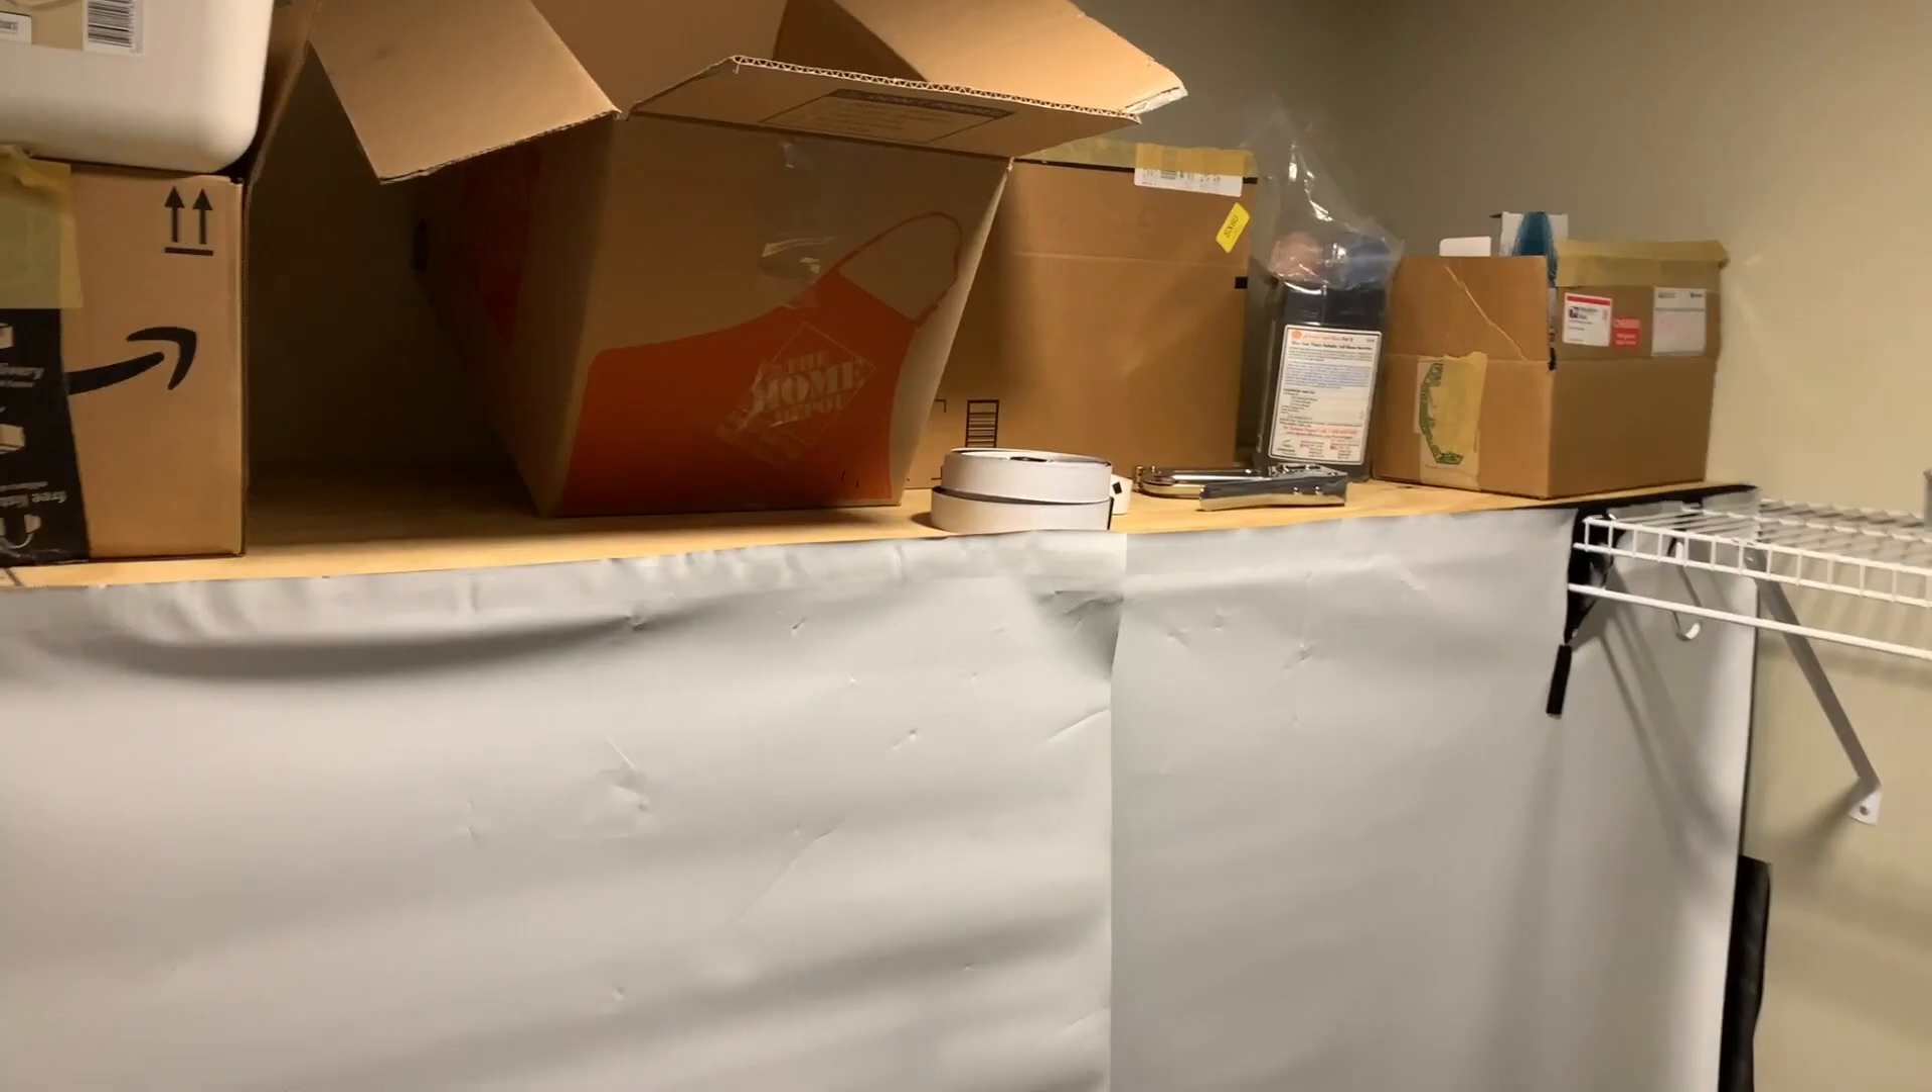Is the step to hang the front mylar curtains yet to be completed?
No.